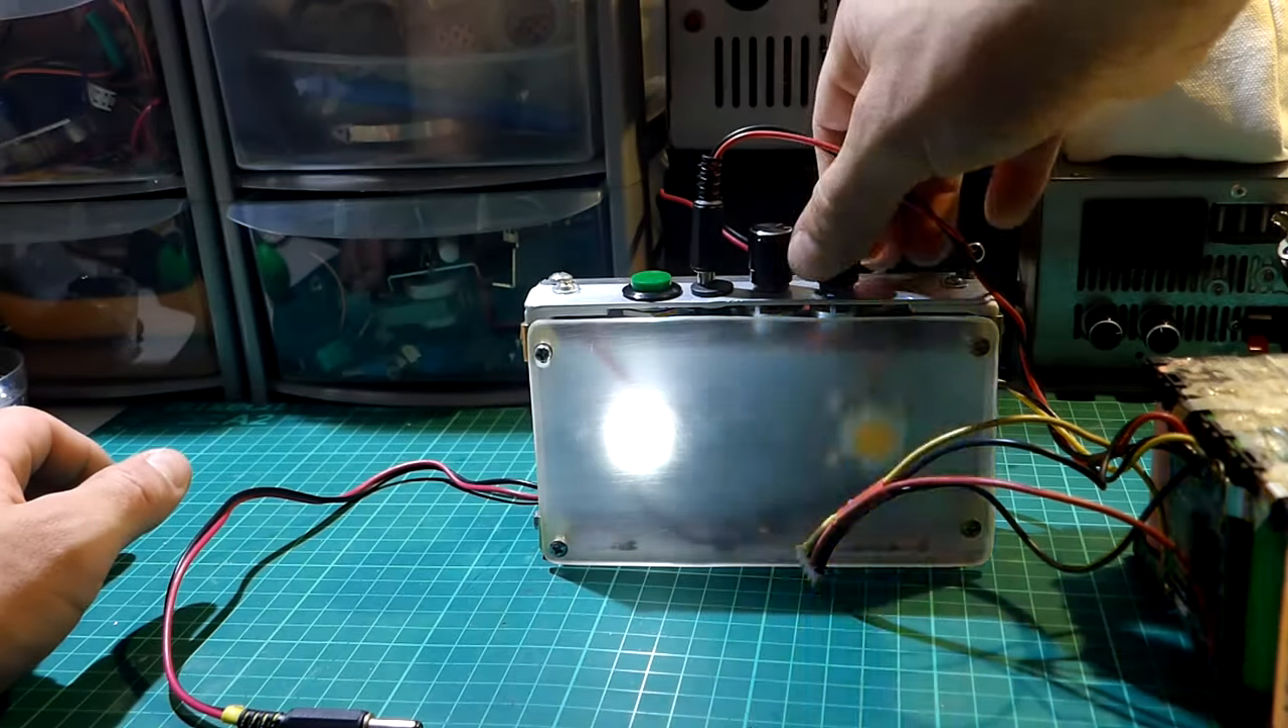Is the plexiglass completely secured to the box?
Yes.